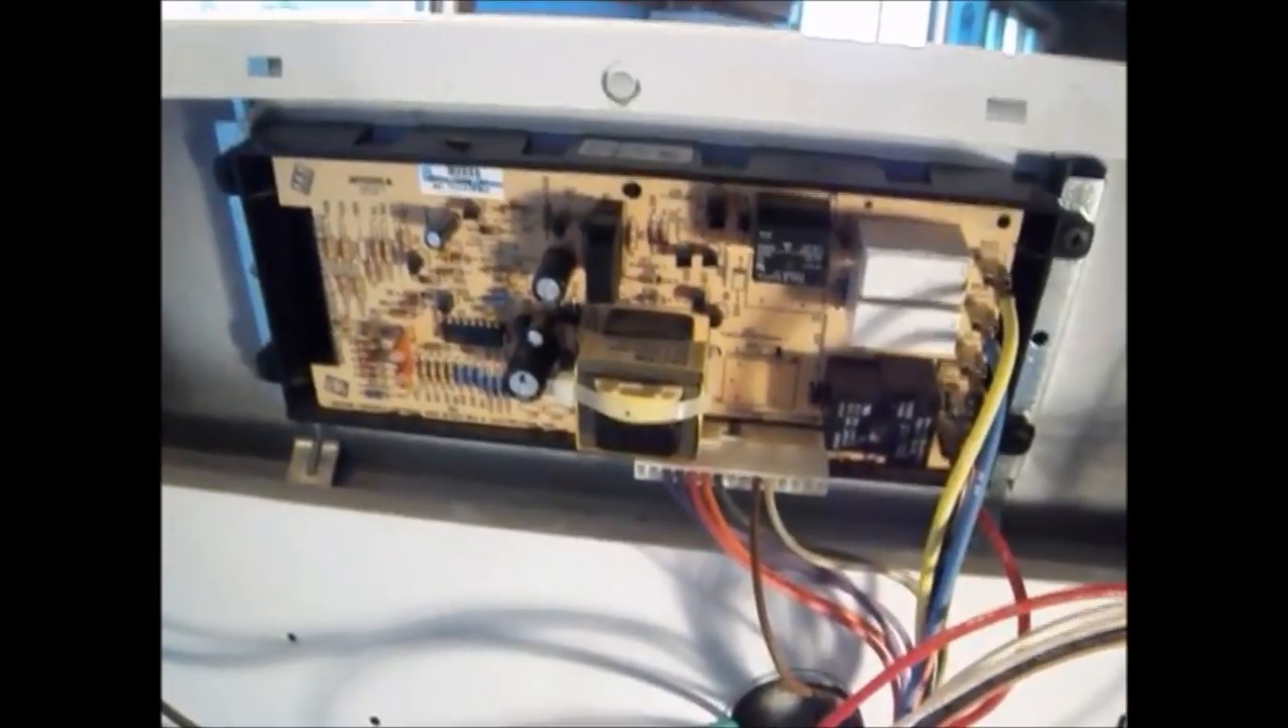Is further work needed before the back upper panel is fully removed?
No.